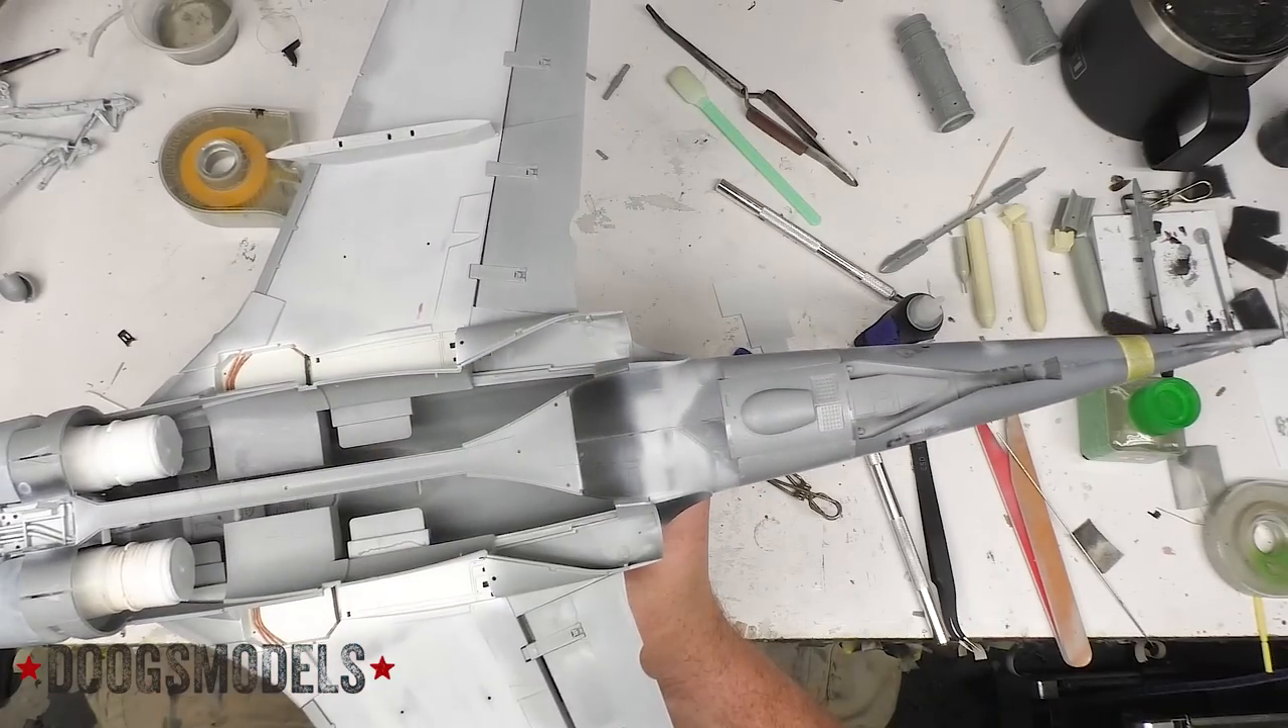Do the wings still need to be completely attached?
No.